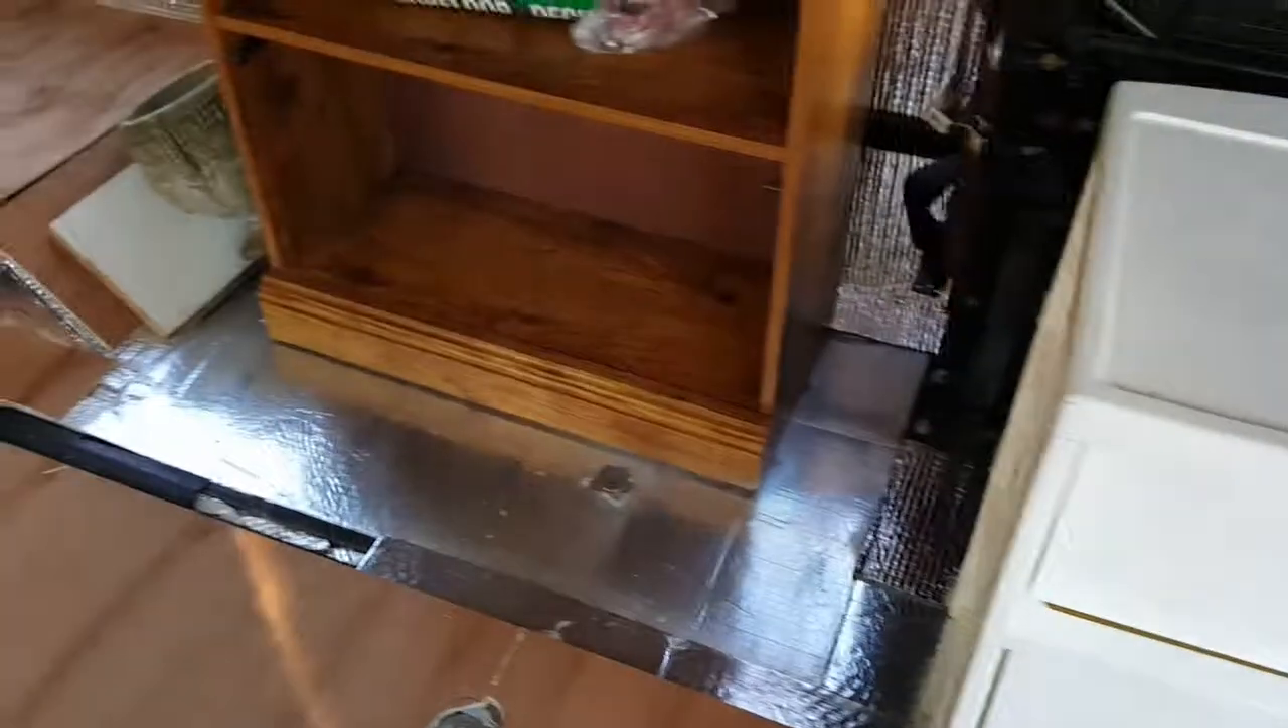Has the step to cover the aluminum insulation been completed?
No.